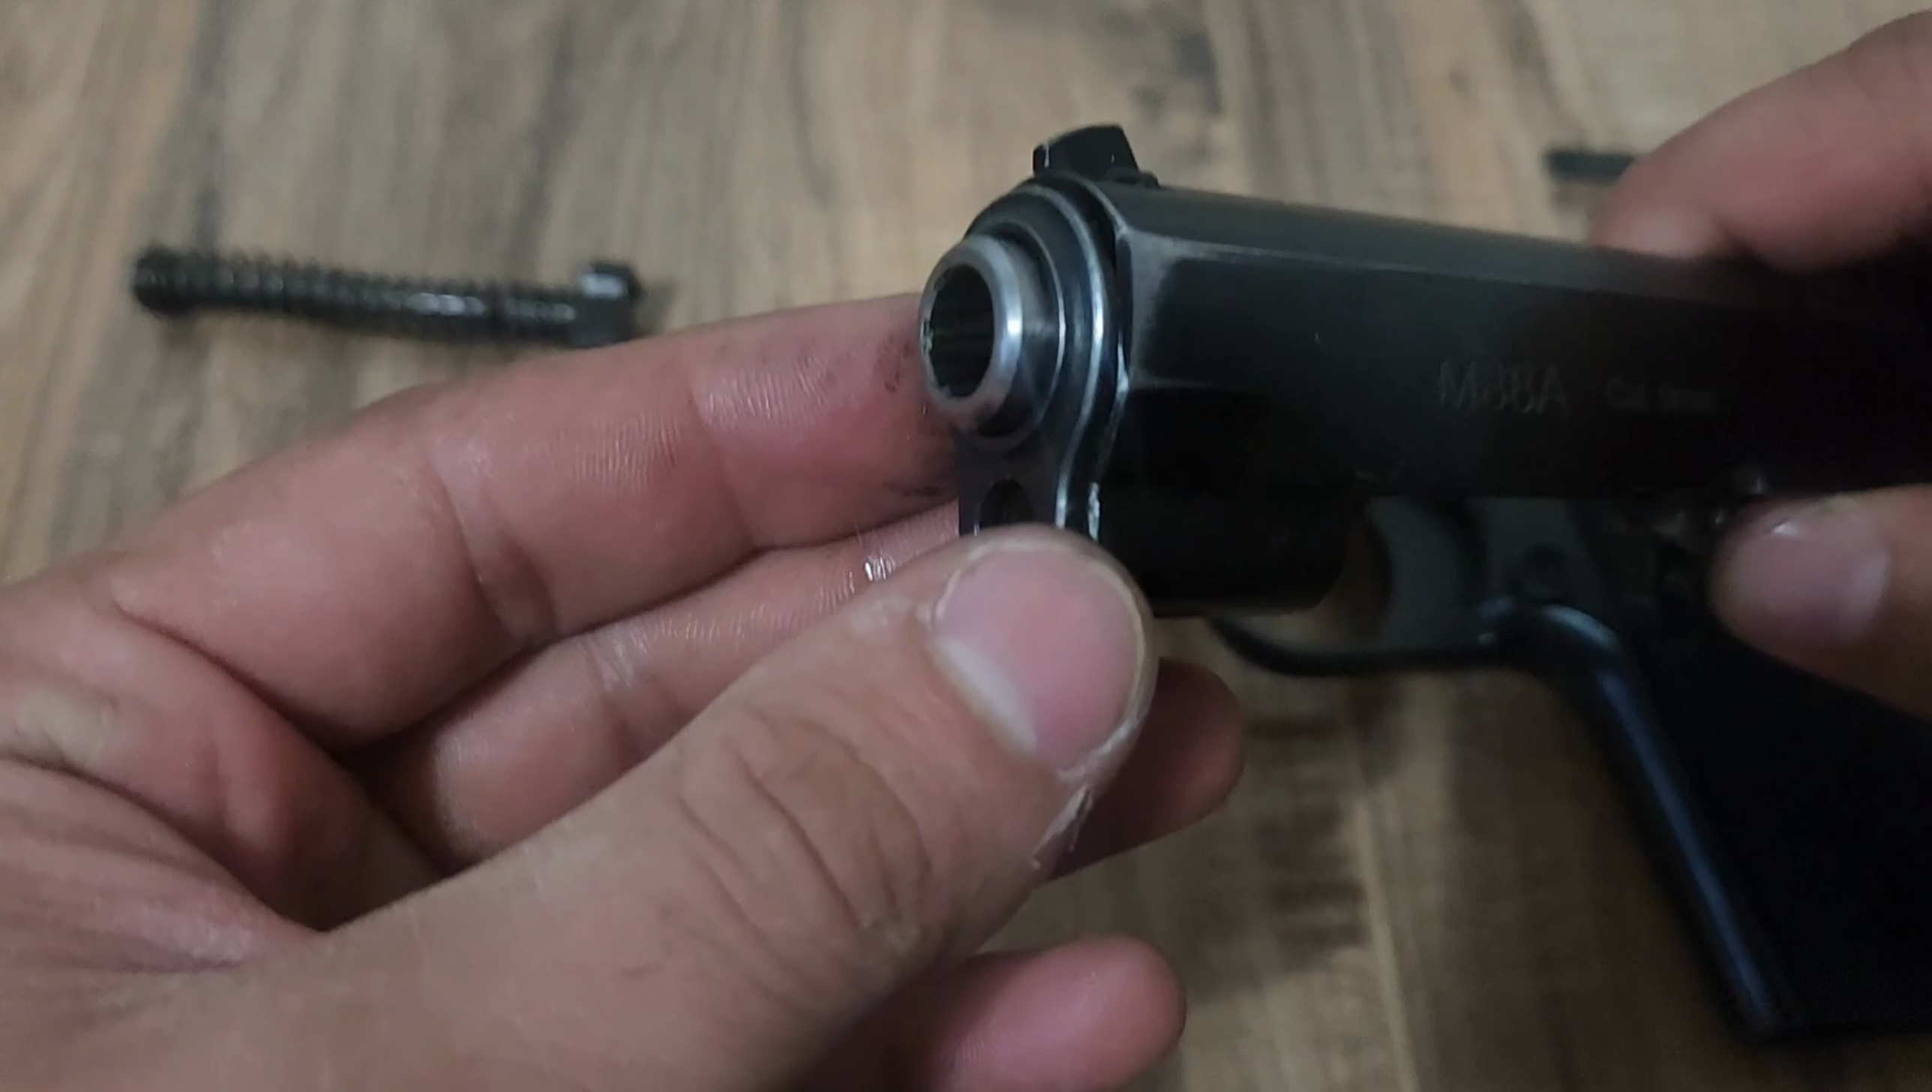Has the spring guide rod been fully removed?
Yes.